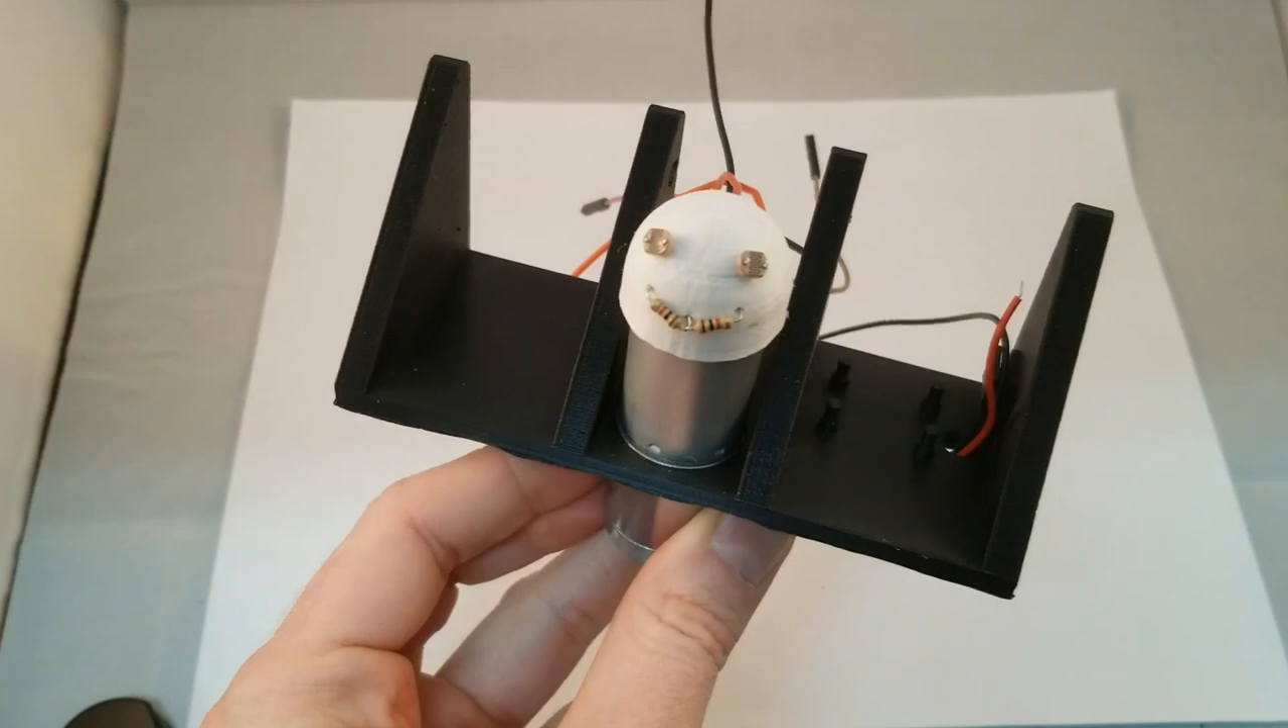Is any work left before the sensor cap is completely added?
No.